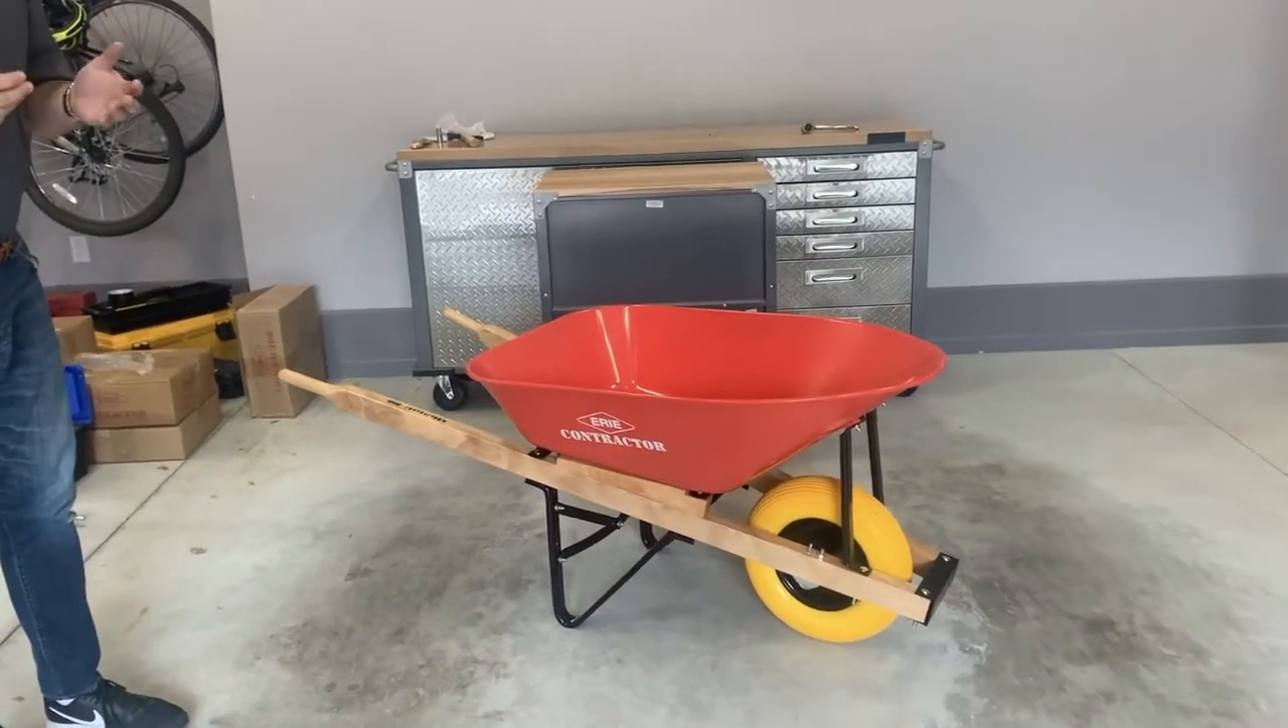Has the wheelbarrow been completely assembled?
Yes.